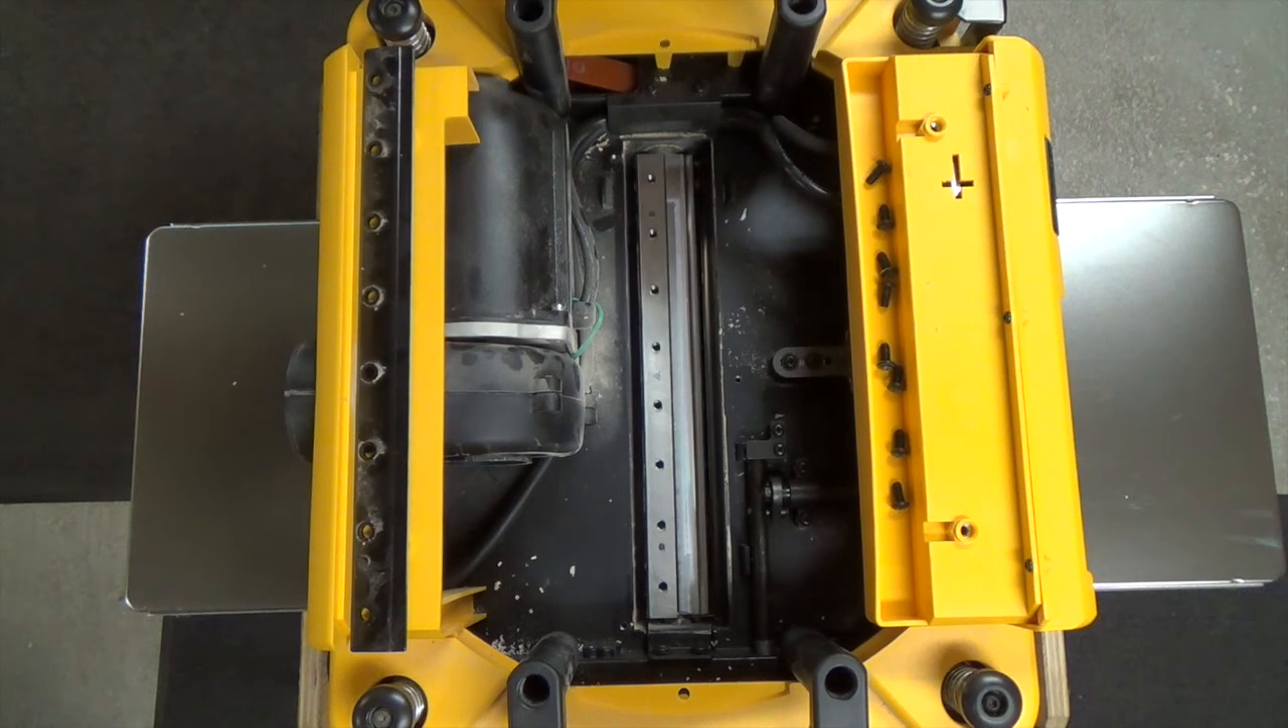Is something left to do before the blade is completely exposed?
No.